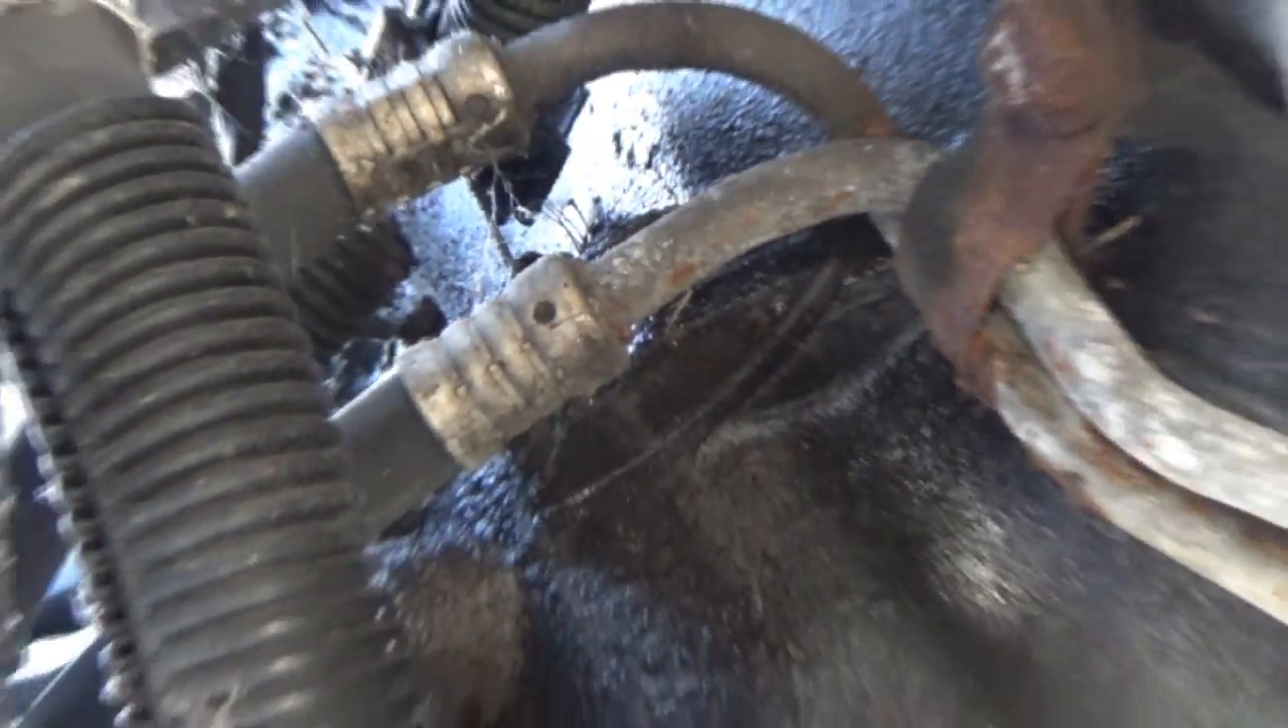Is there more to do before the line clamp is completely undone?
Yes.